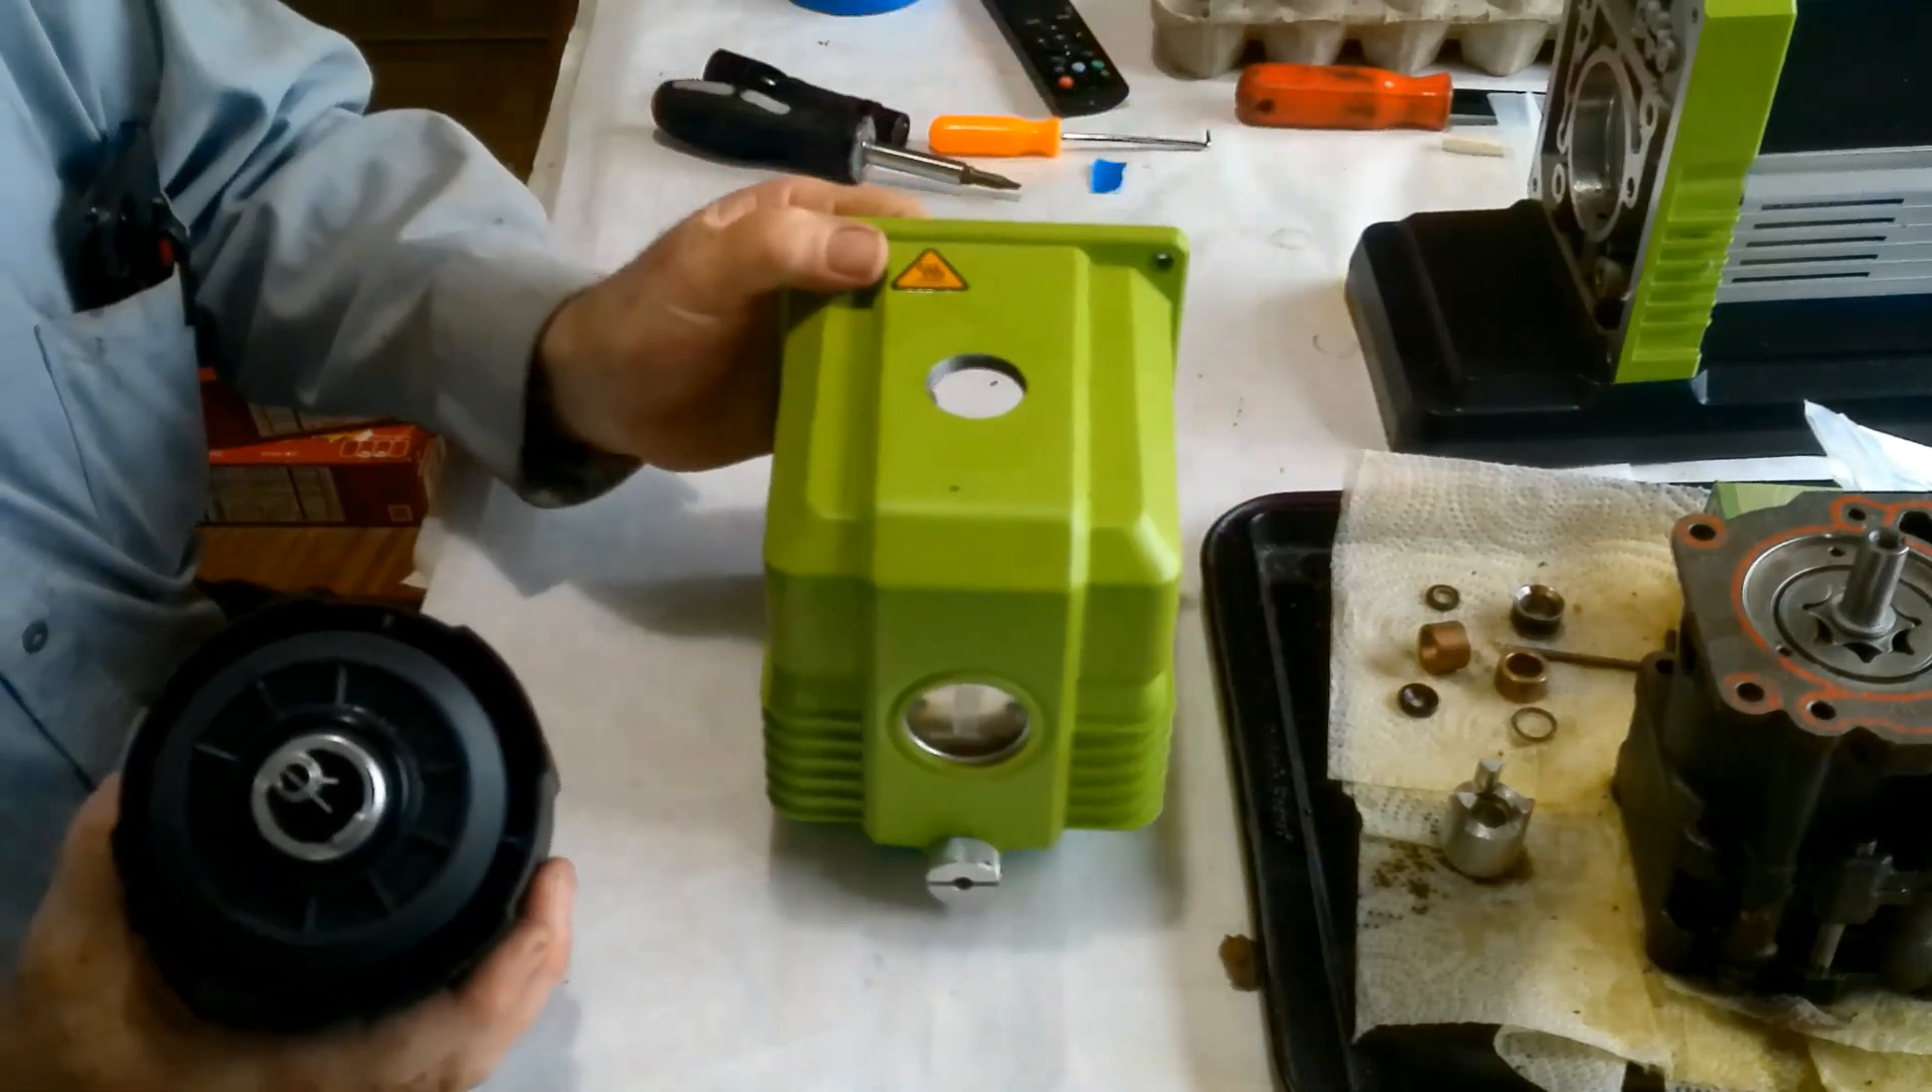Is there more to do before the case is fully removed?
No.